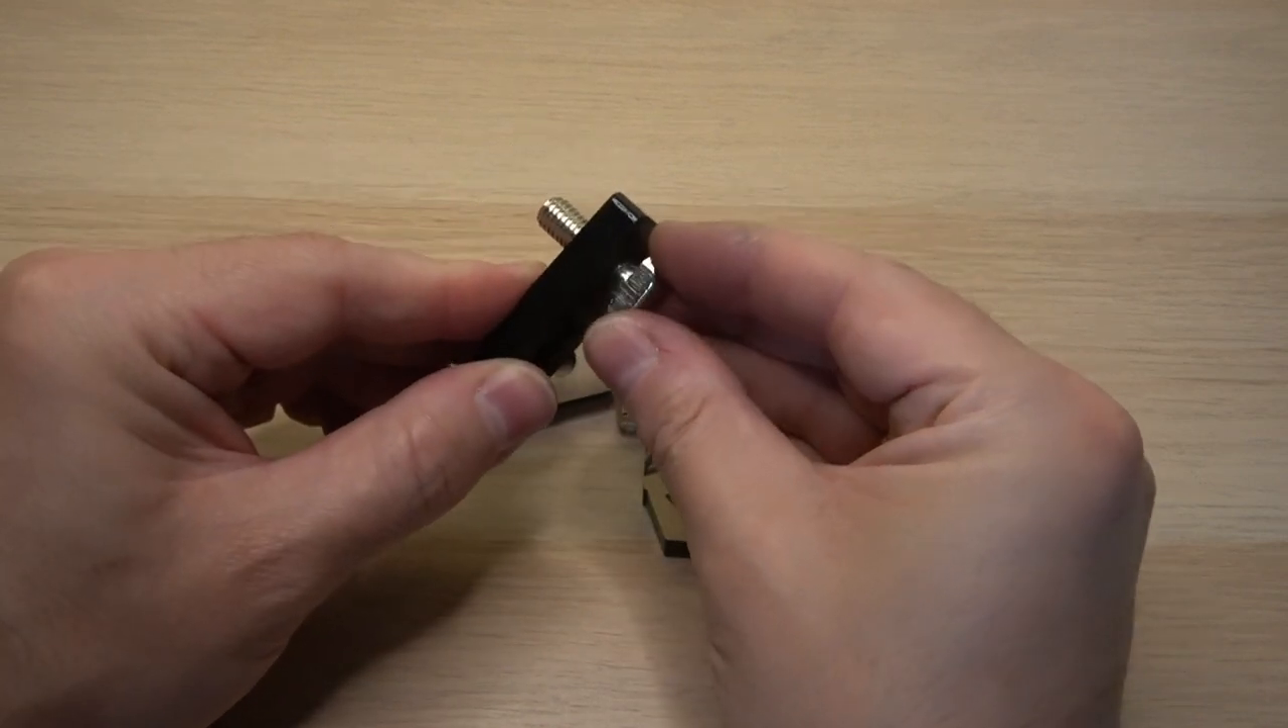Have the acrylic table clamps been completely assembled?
No.